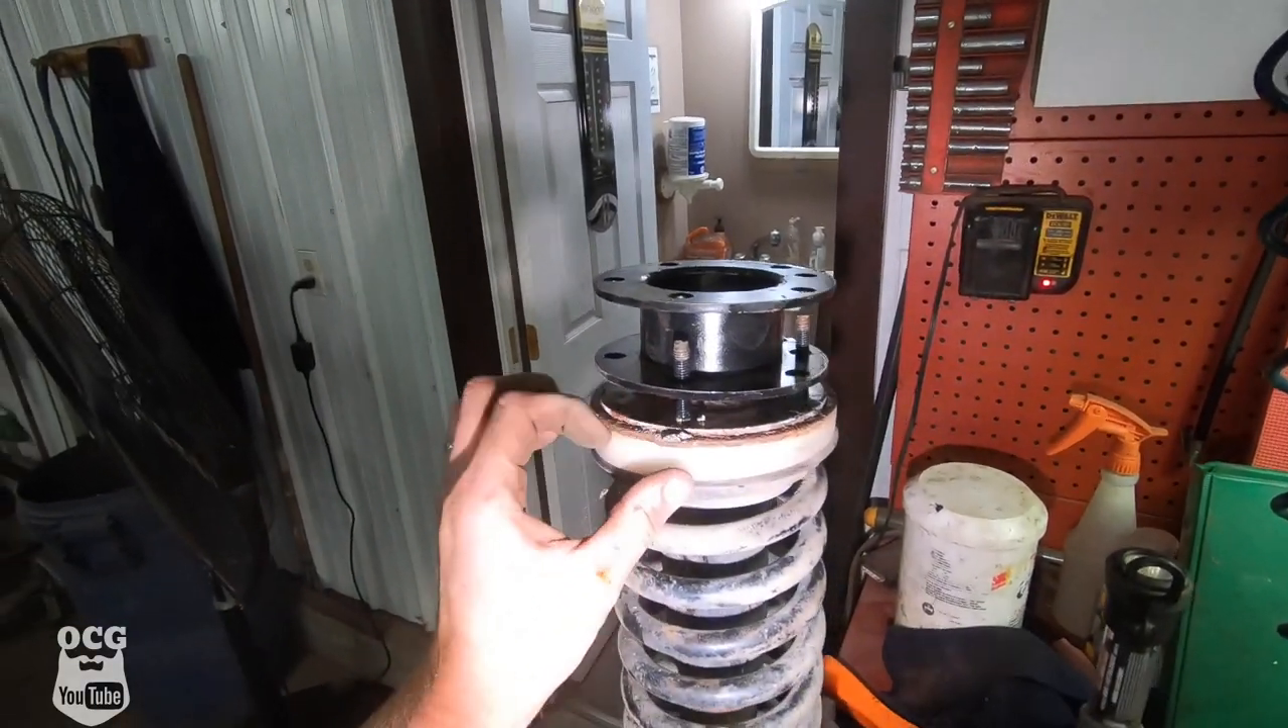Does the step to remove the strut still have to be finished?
No.